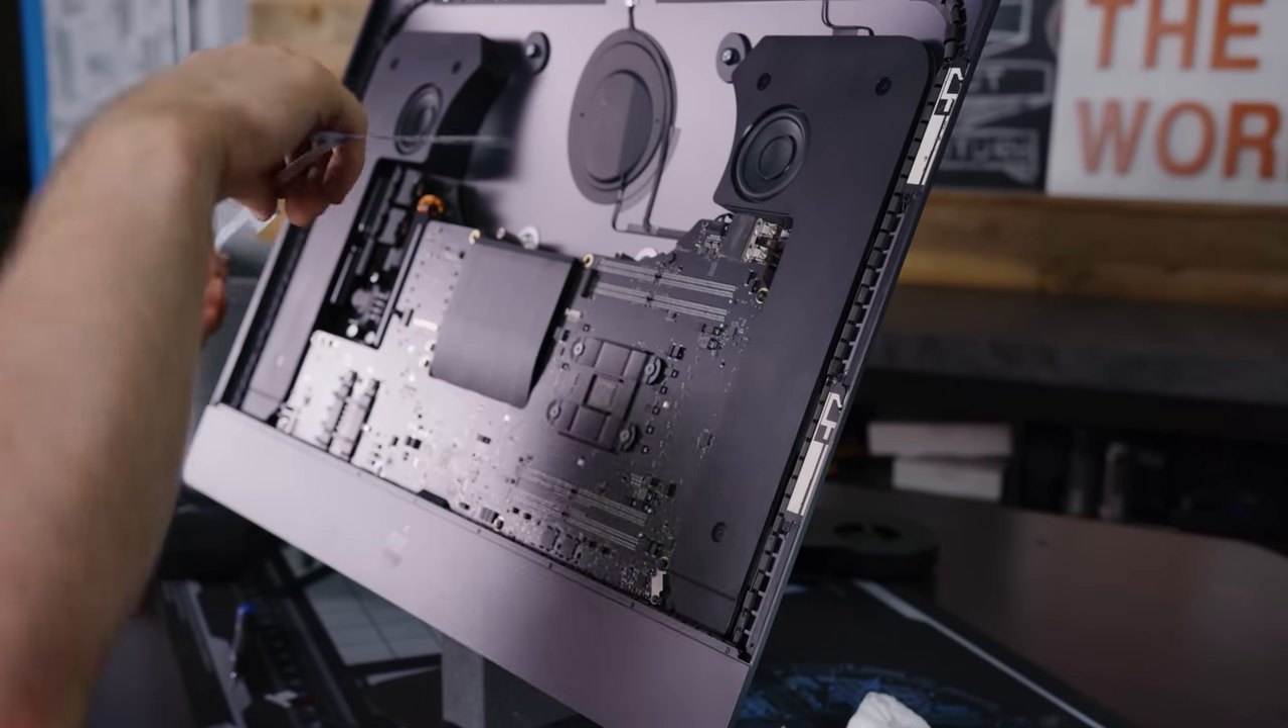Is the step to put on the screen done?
No.